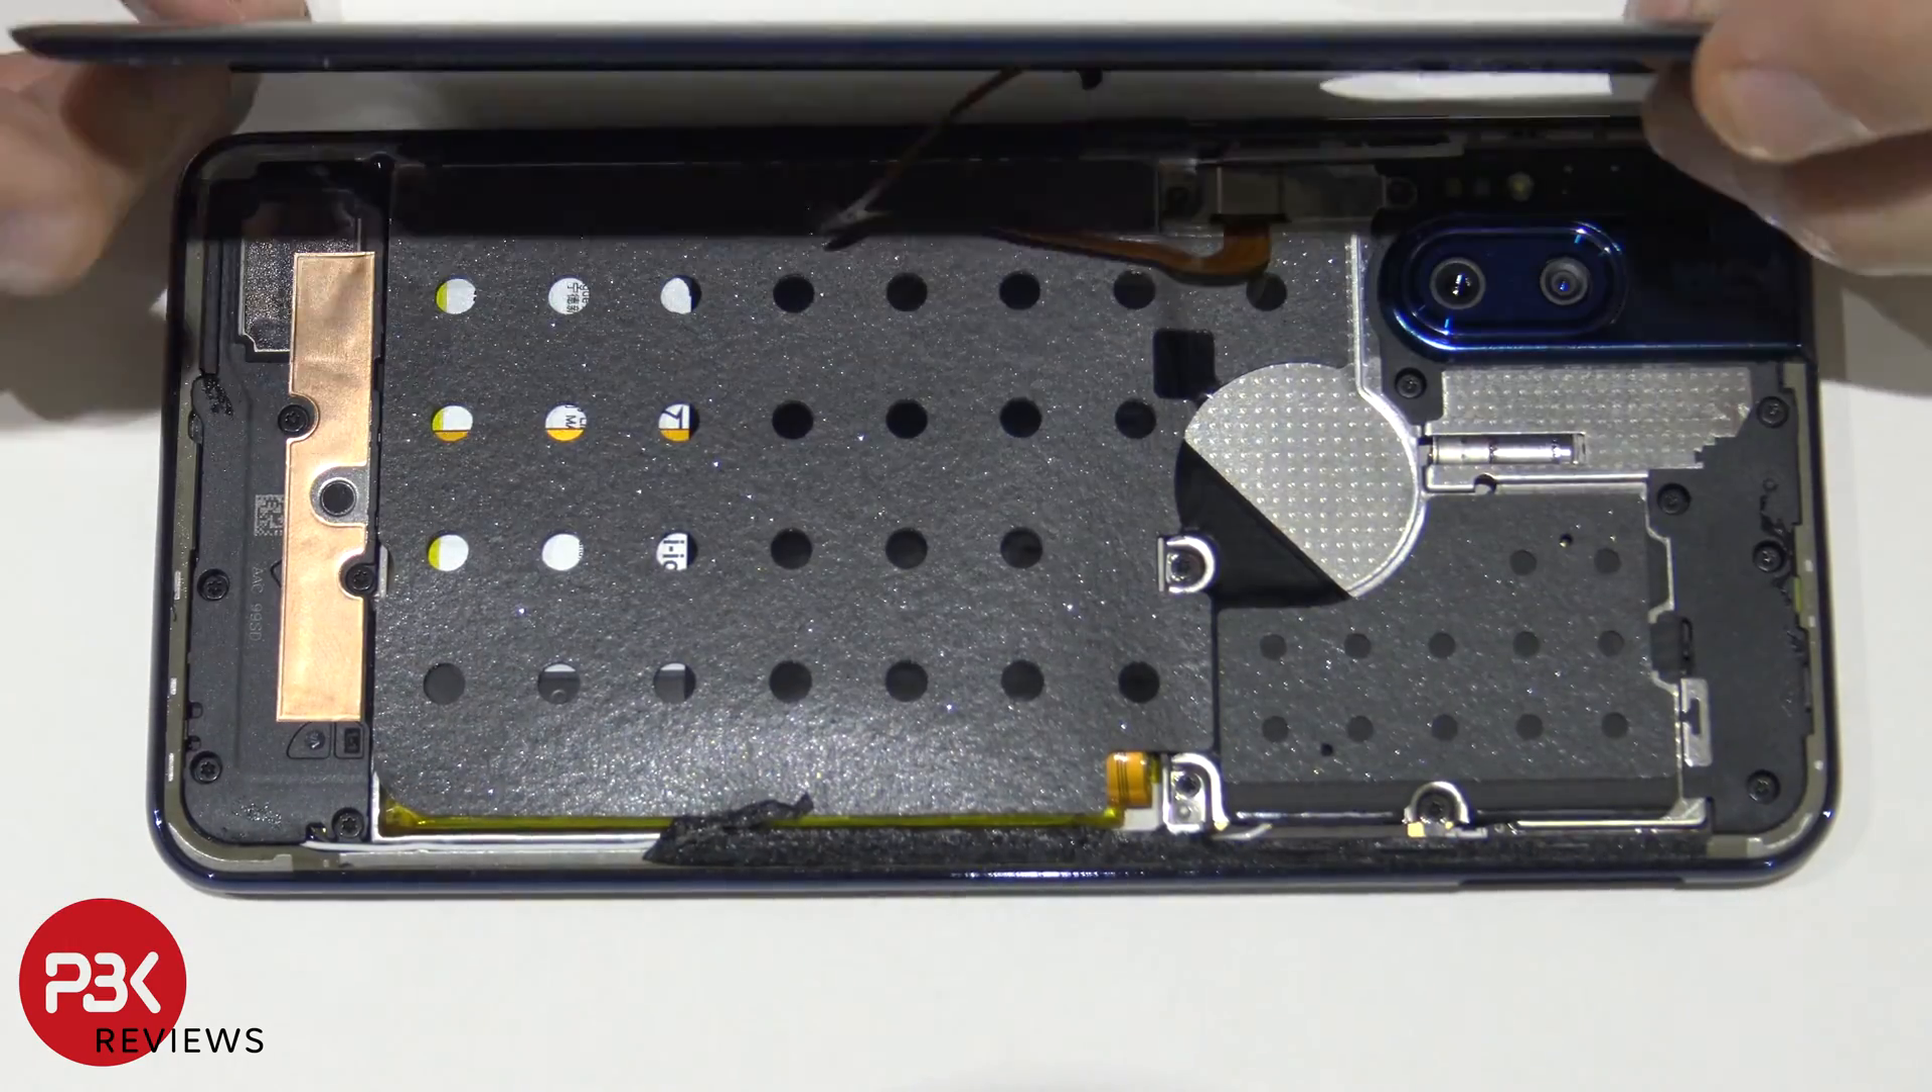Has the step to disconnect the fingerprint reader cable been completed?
No.